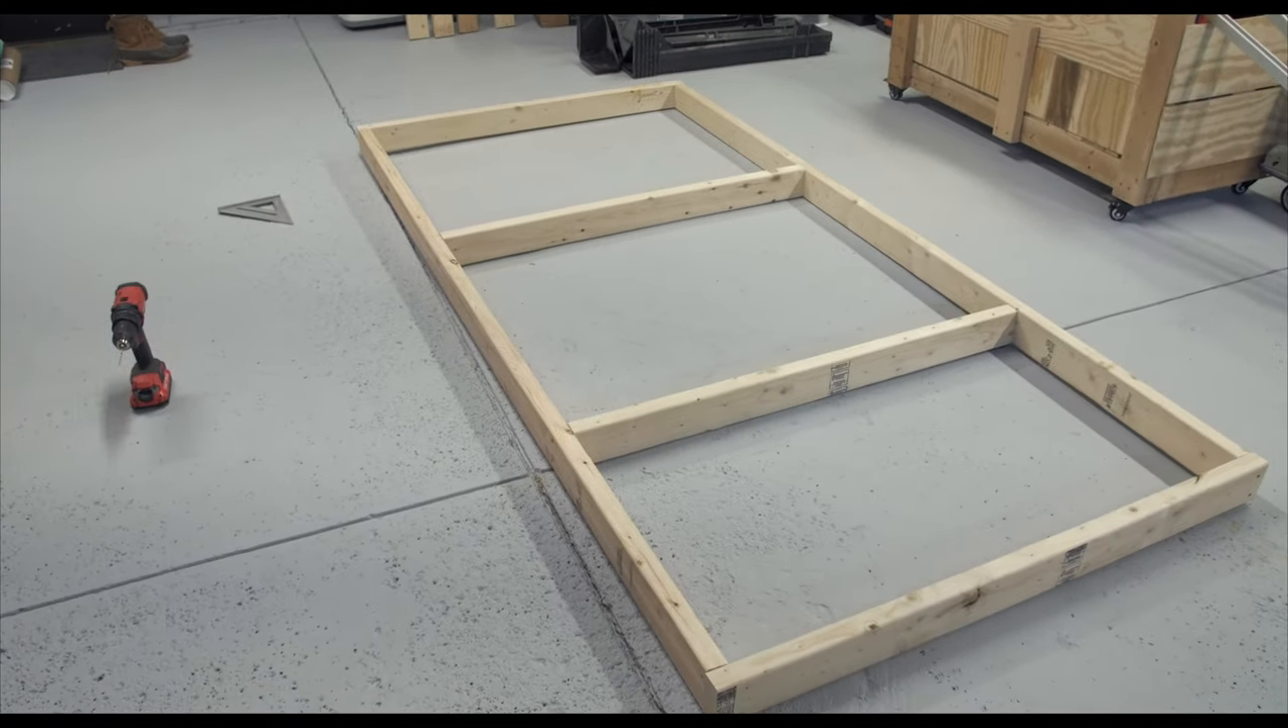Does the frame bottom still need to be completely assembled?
No.